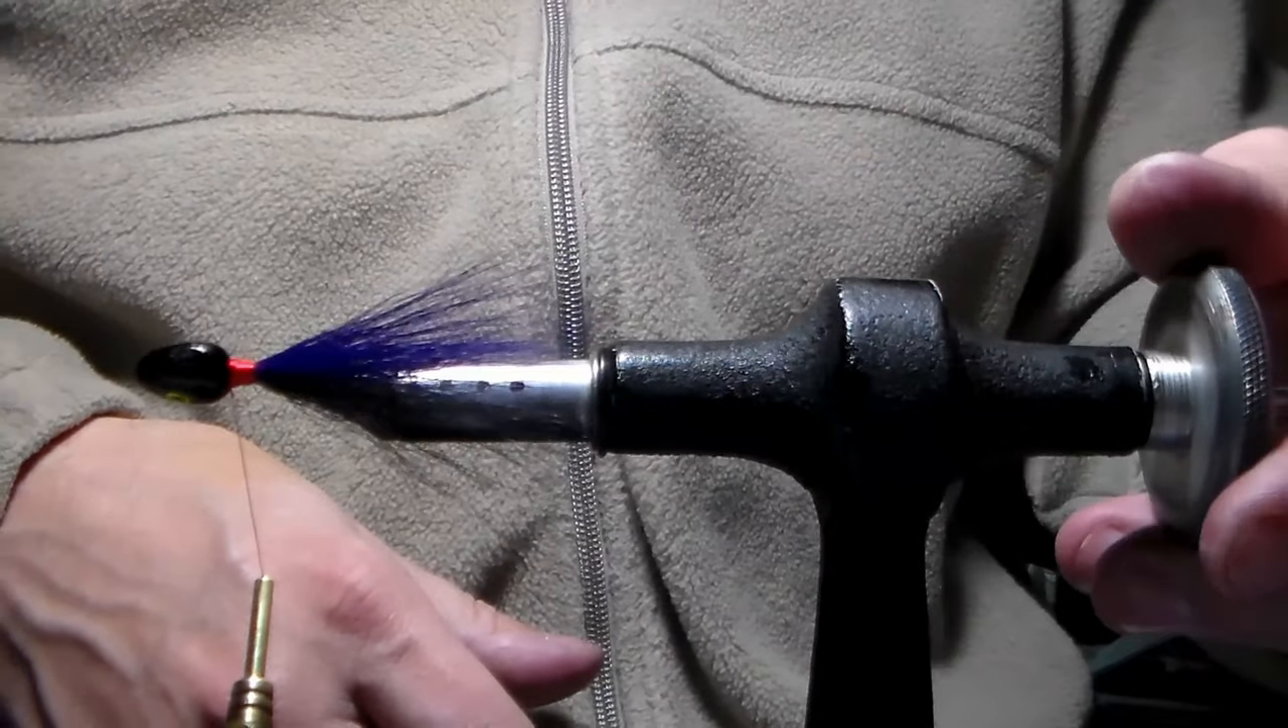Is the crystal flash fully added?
No.